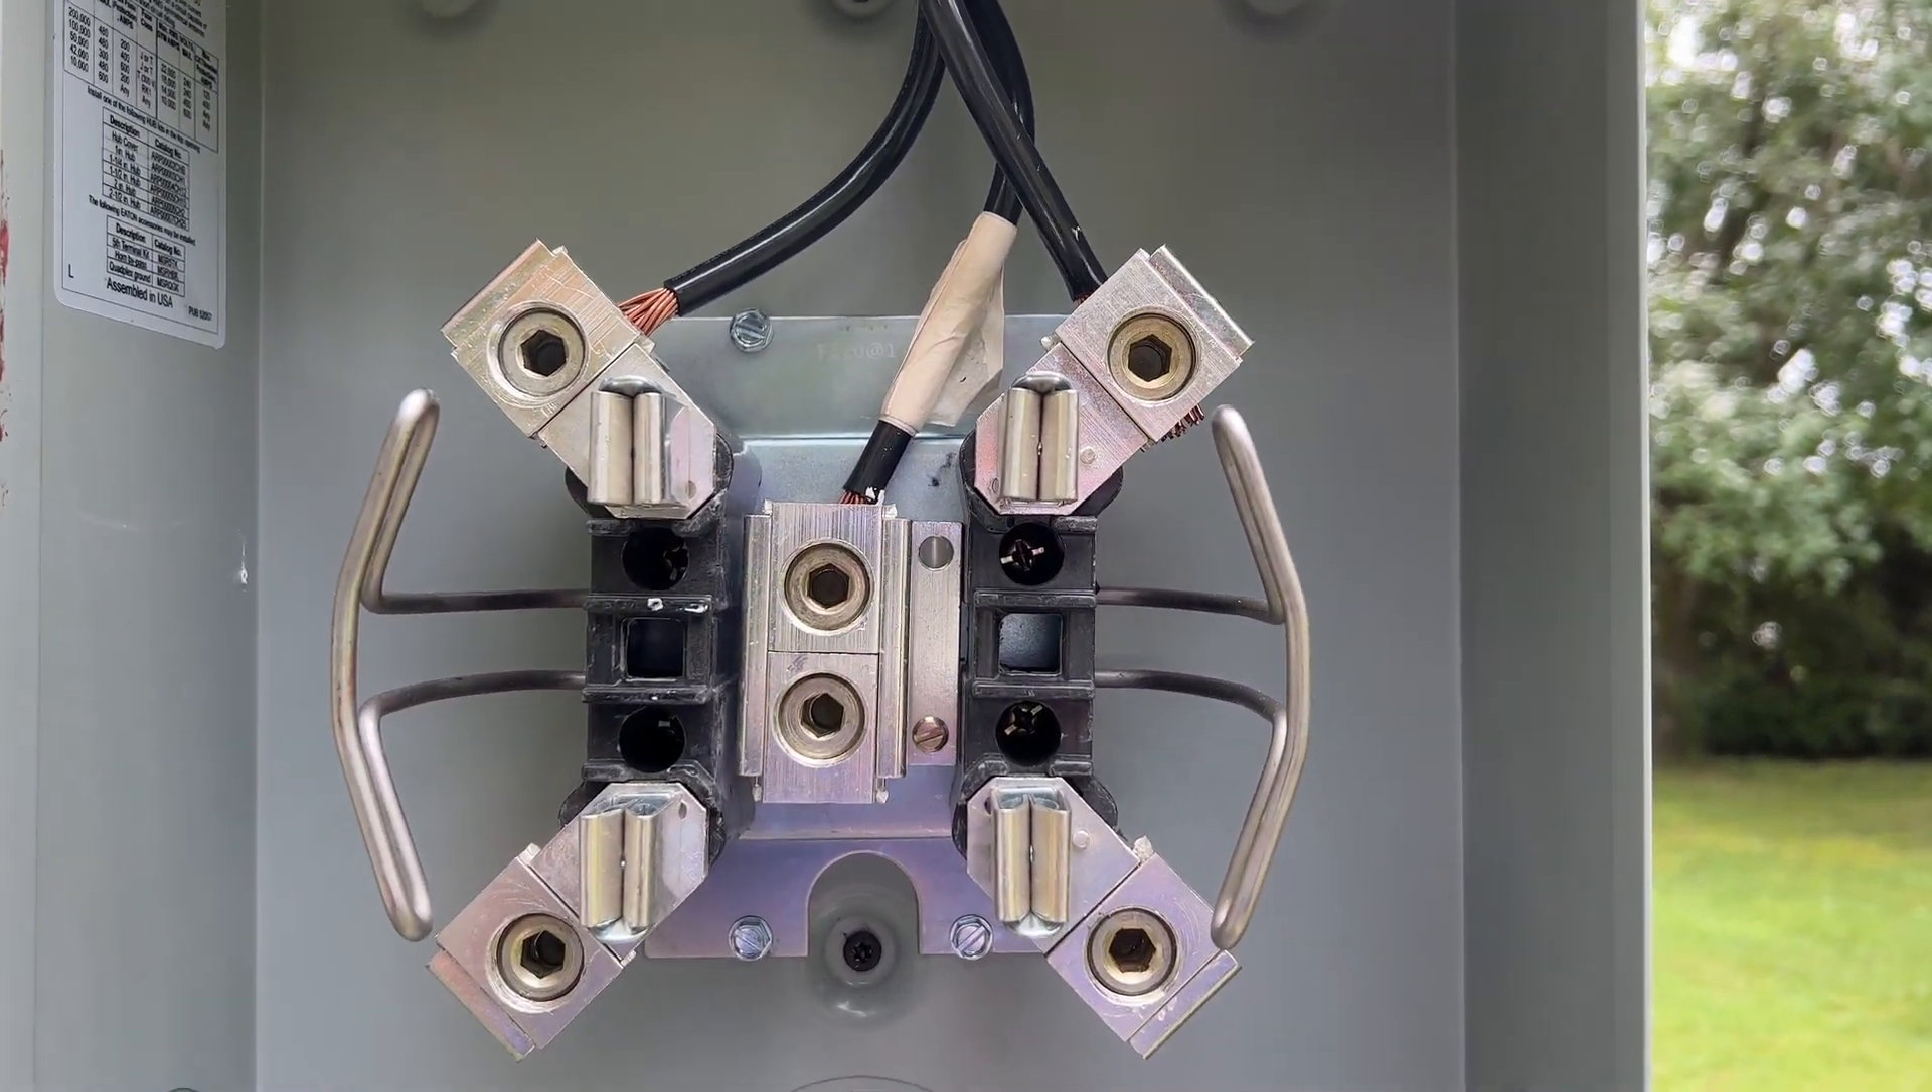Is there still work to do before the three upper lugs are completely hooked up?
No.